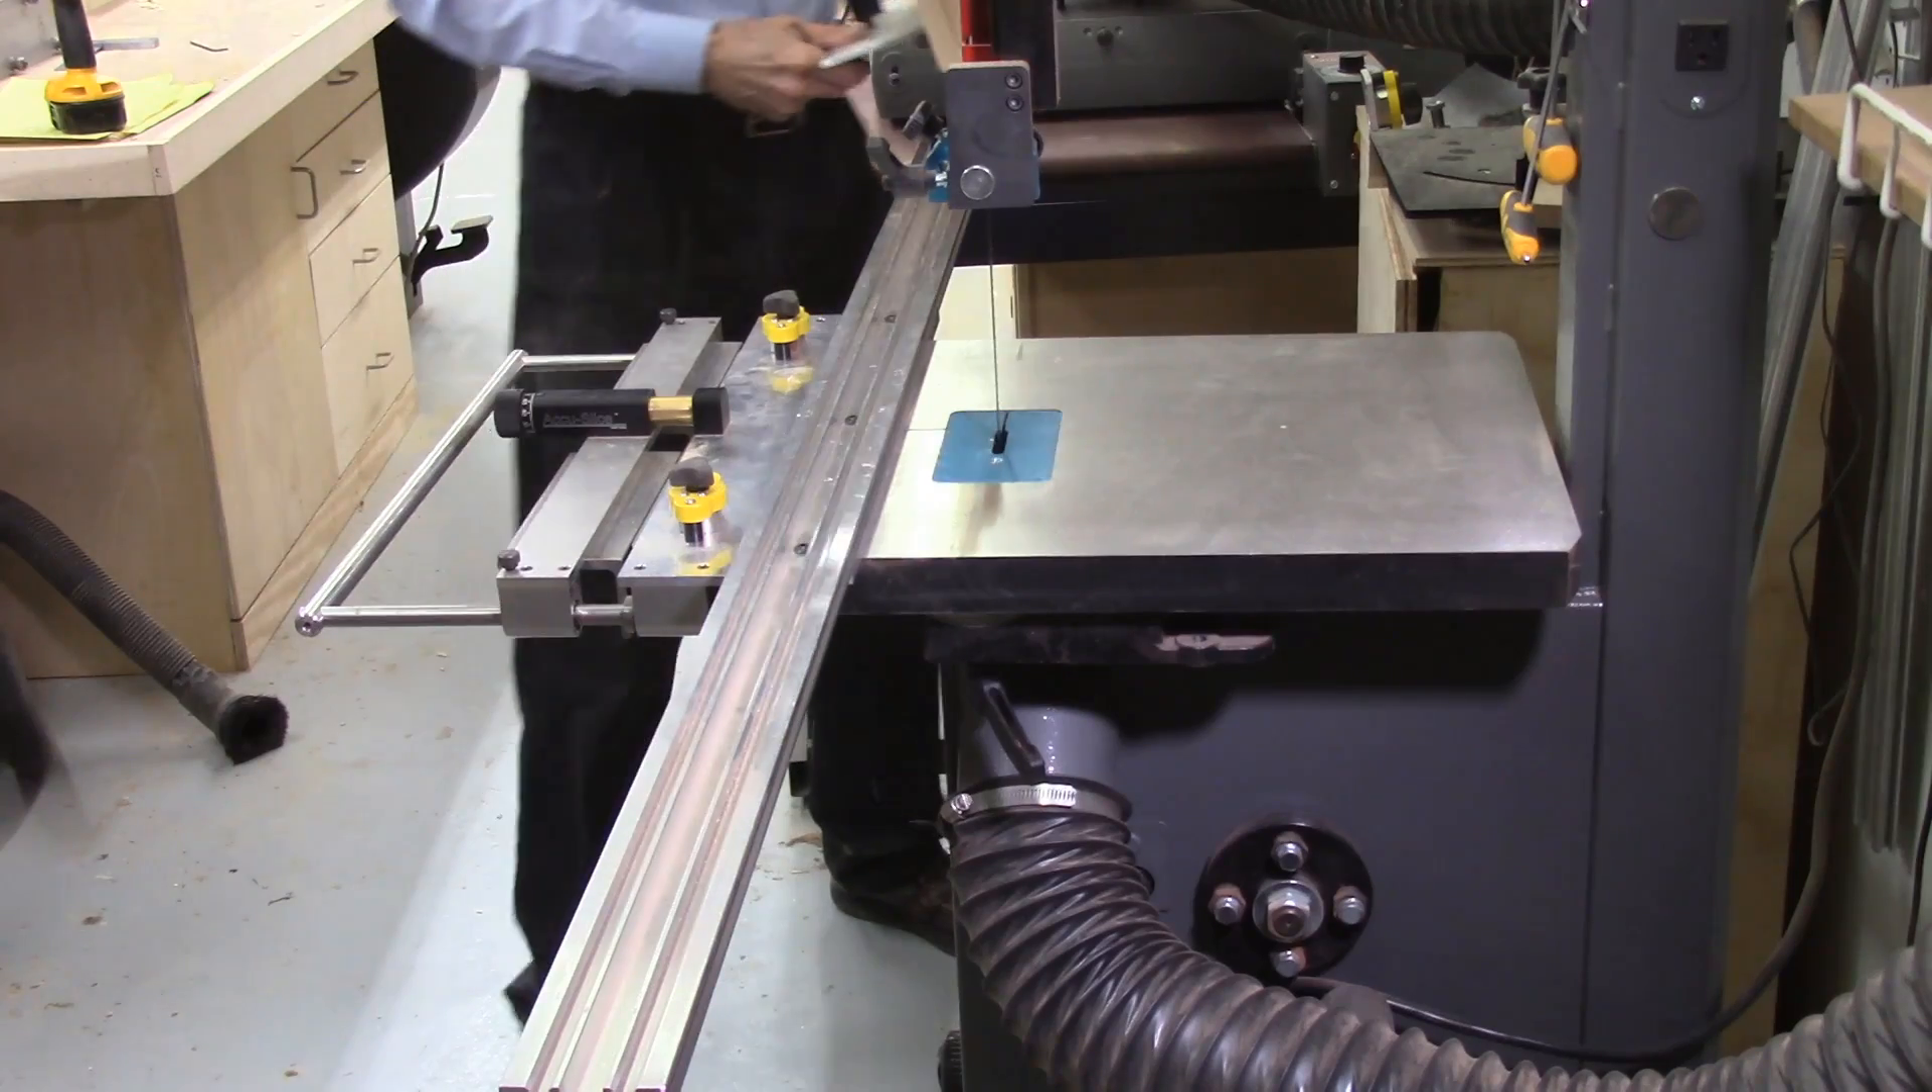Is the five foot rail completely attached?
Yes.